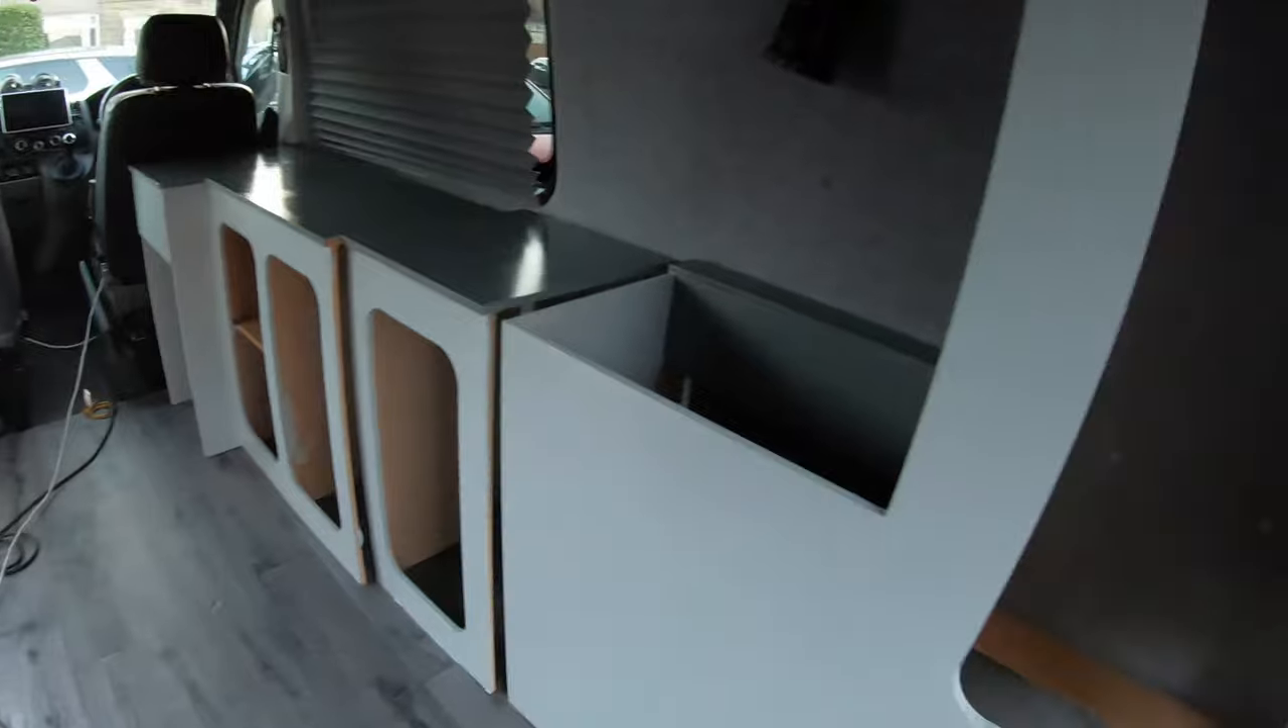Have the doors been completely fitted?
No.